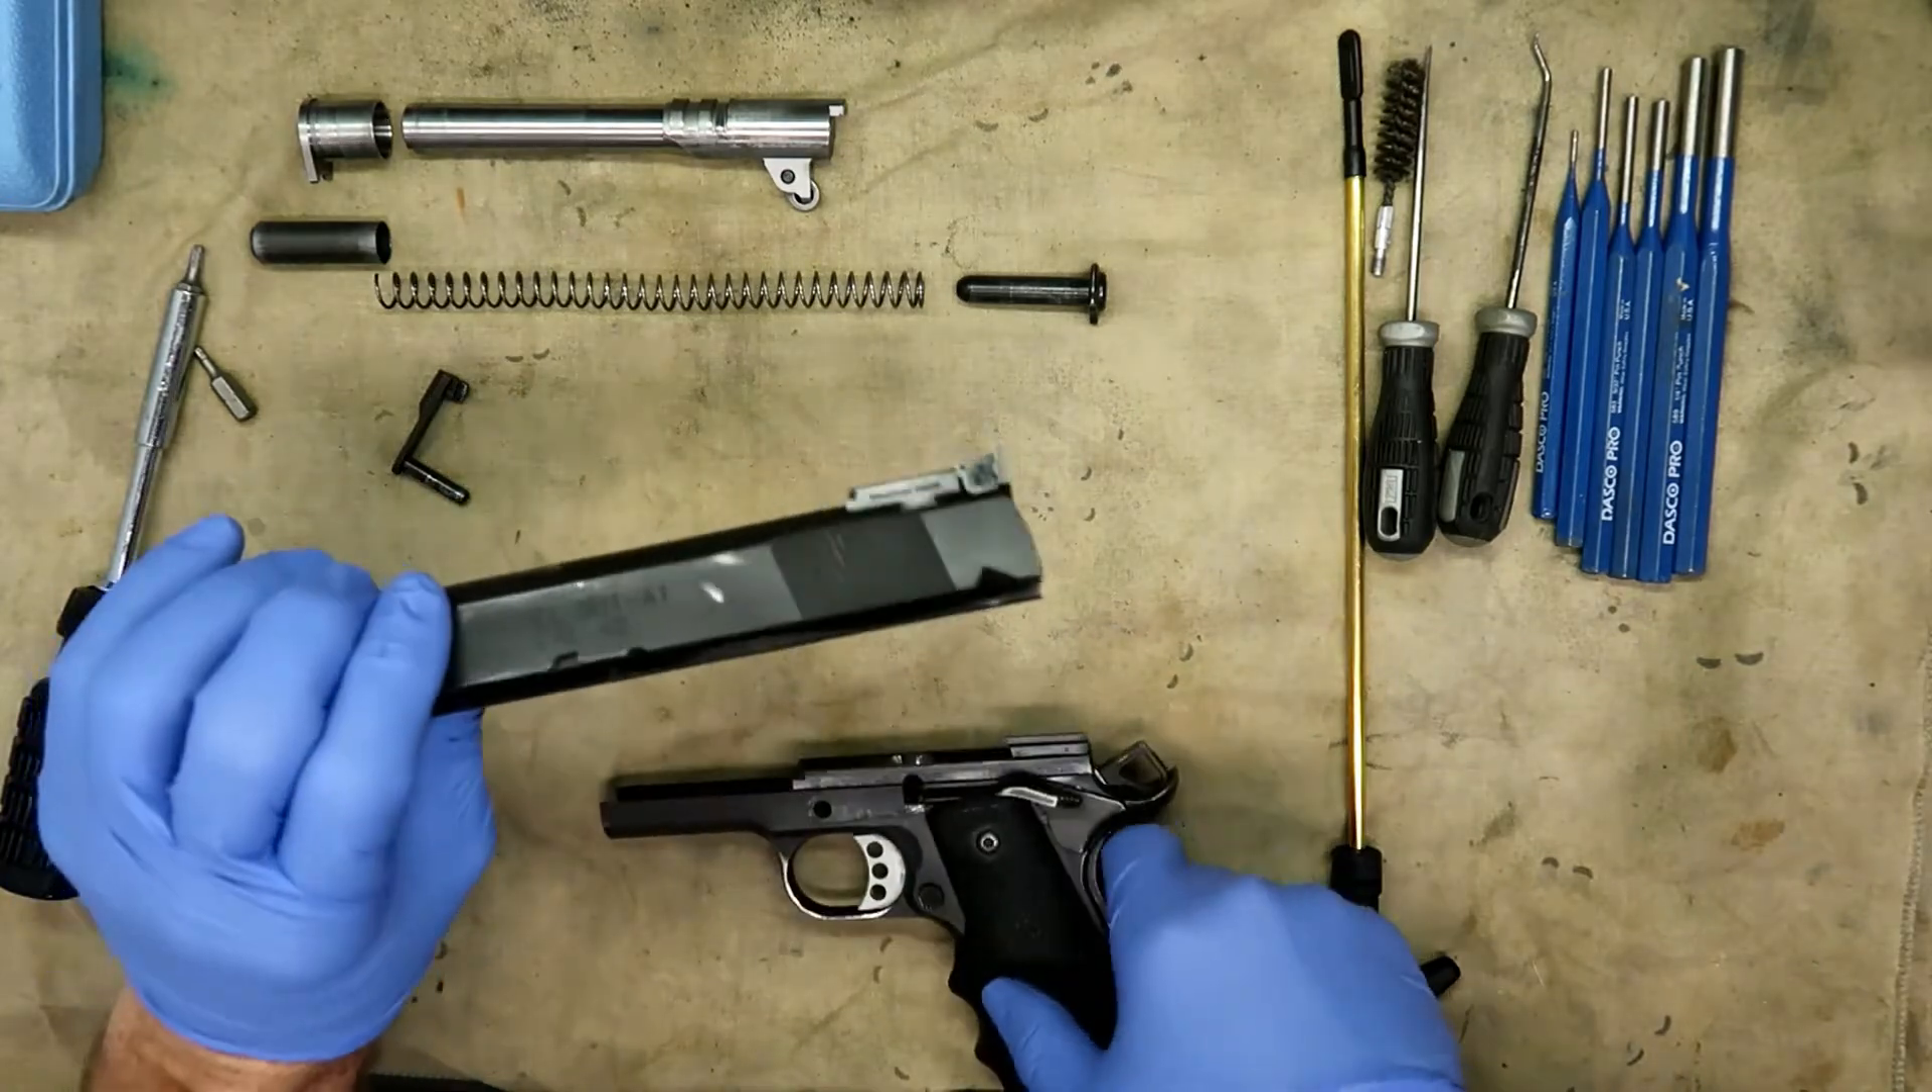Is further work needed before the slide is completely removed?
No.